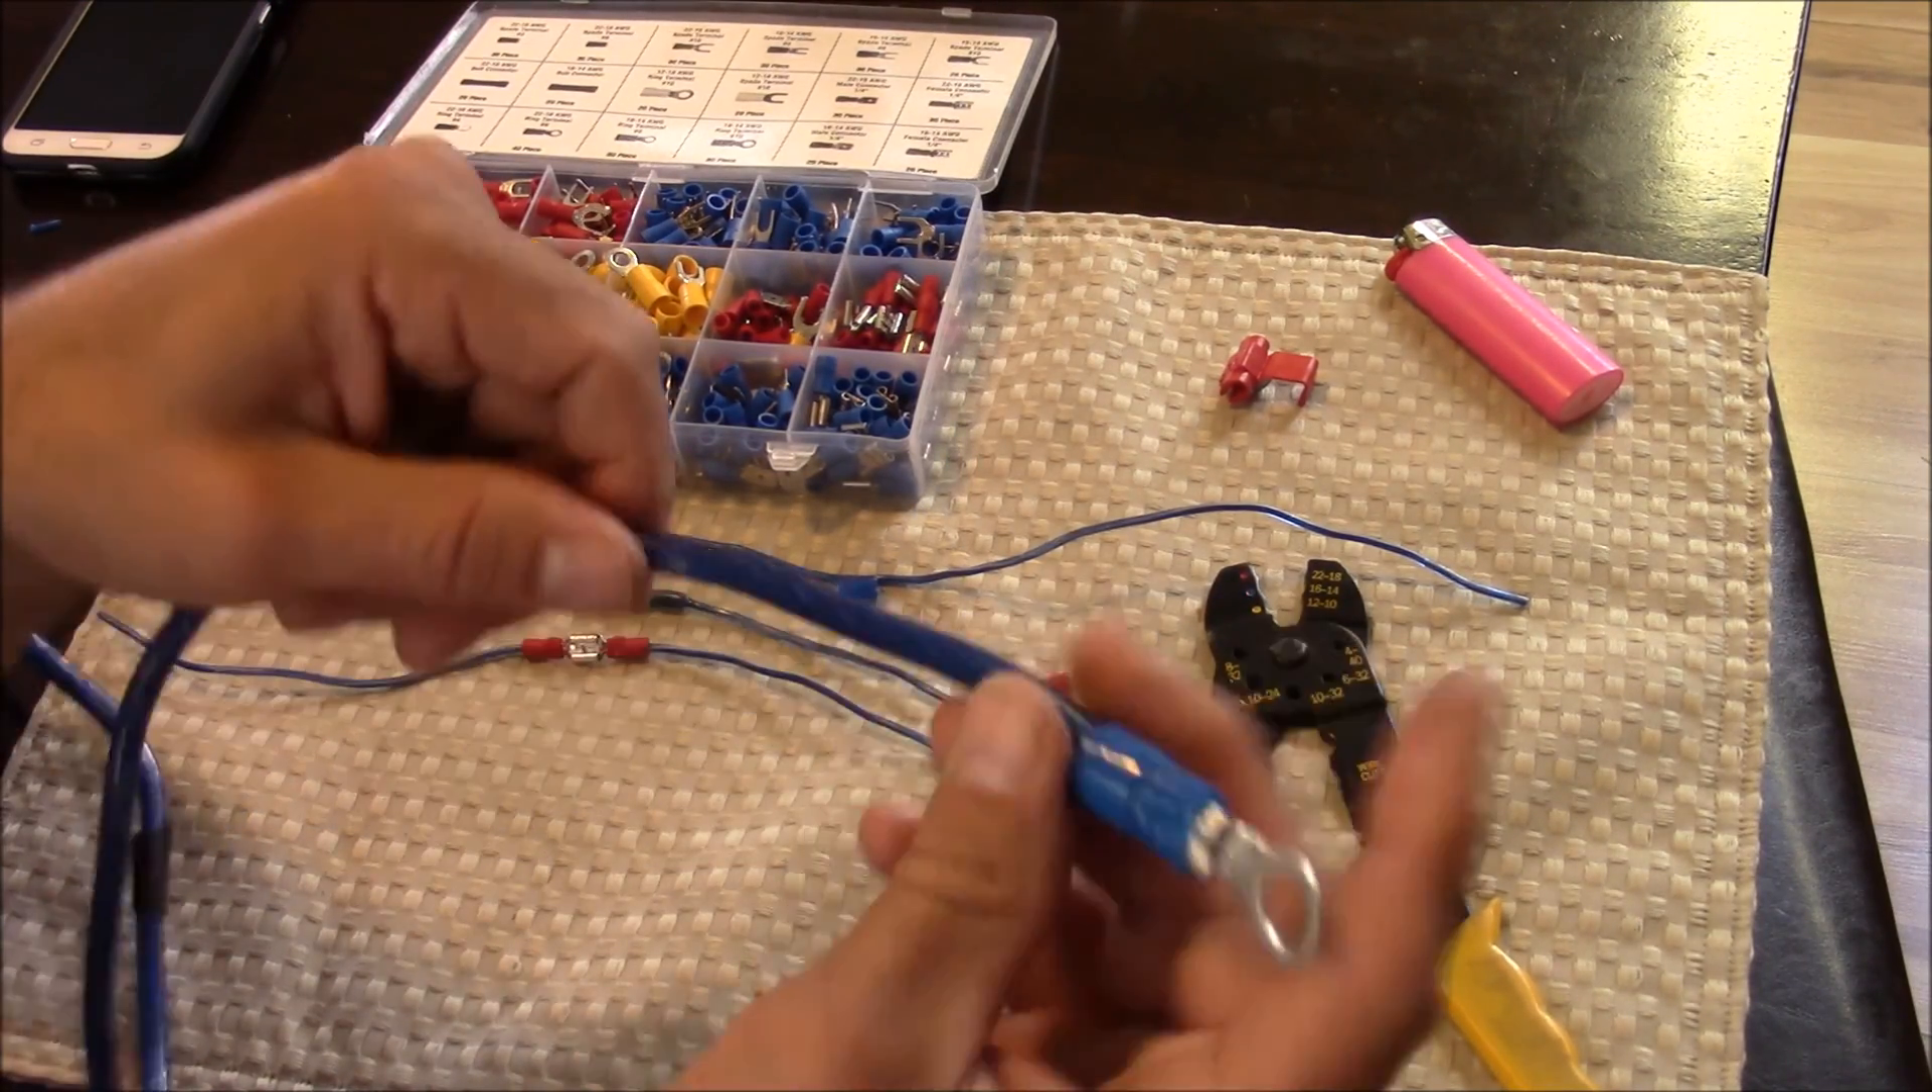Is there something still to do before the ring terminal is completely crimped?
No.